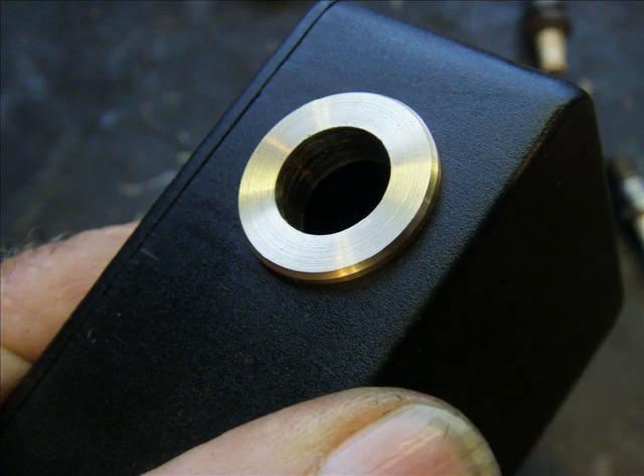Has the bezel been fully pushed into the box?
Yes.